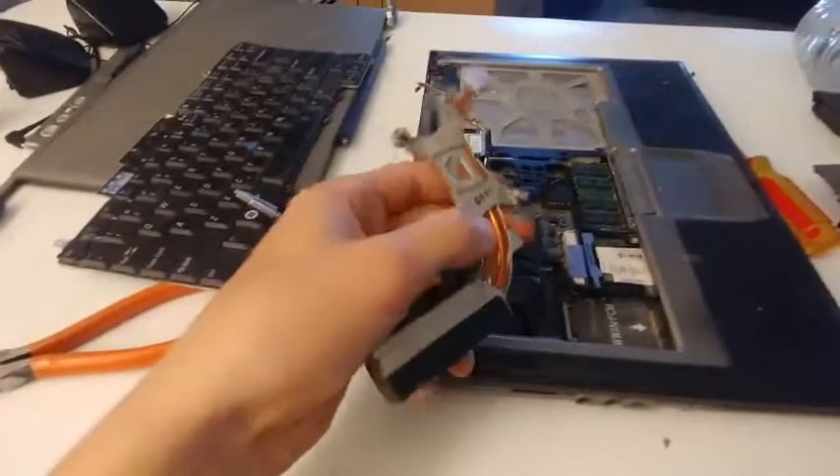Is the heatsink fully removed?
Yes.